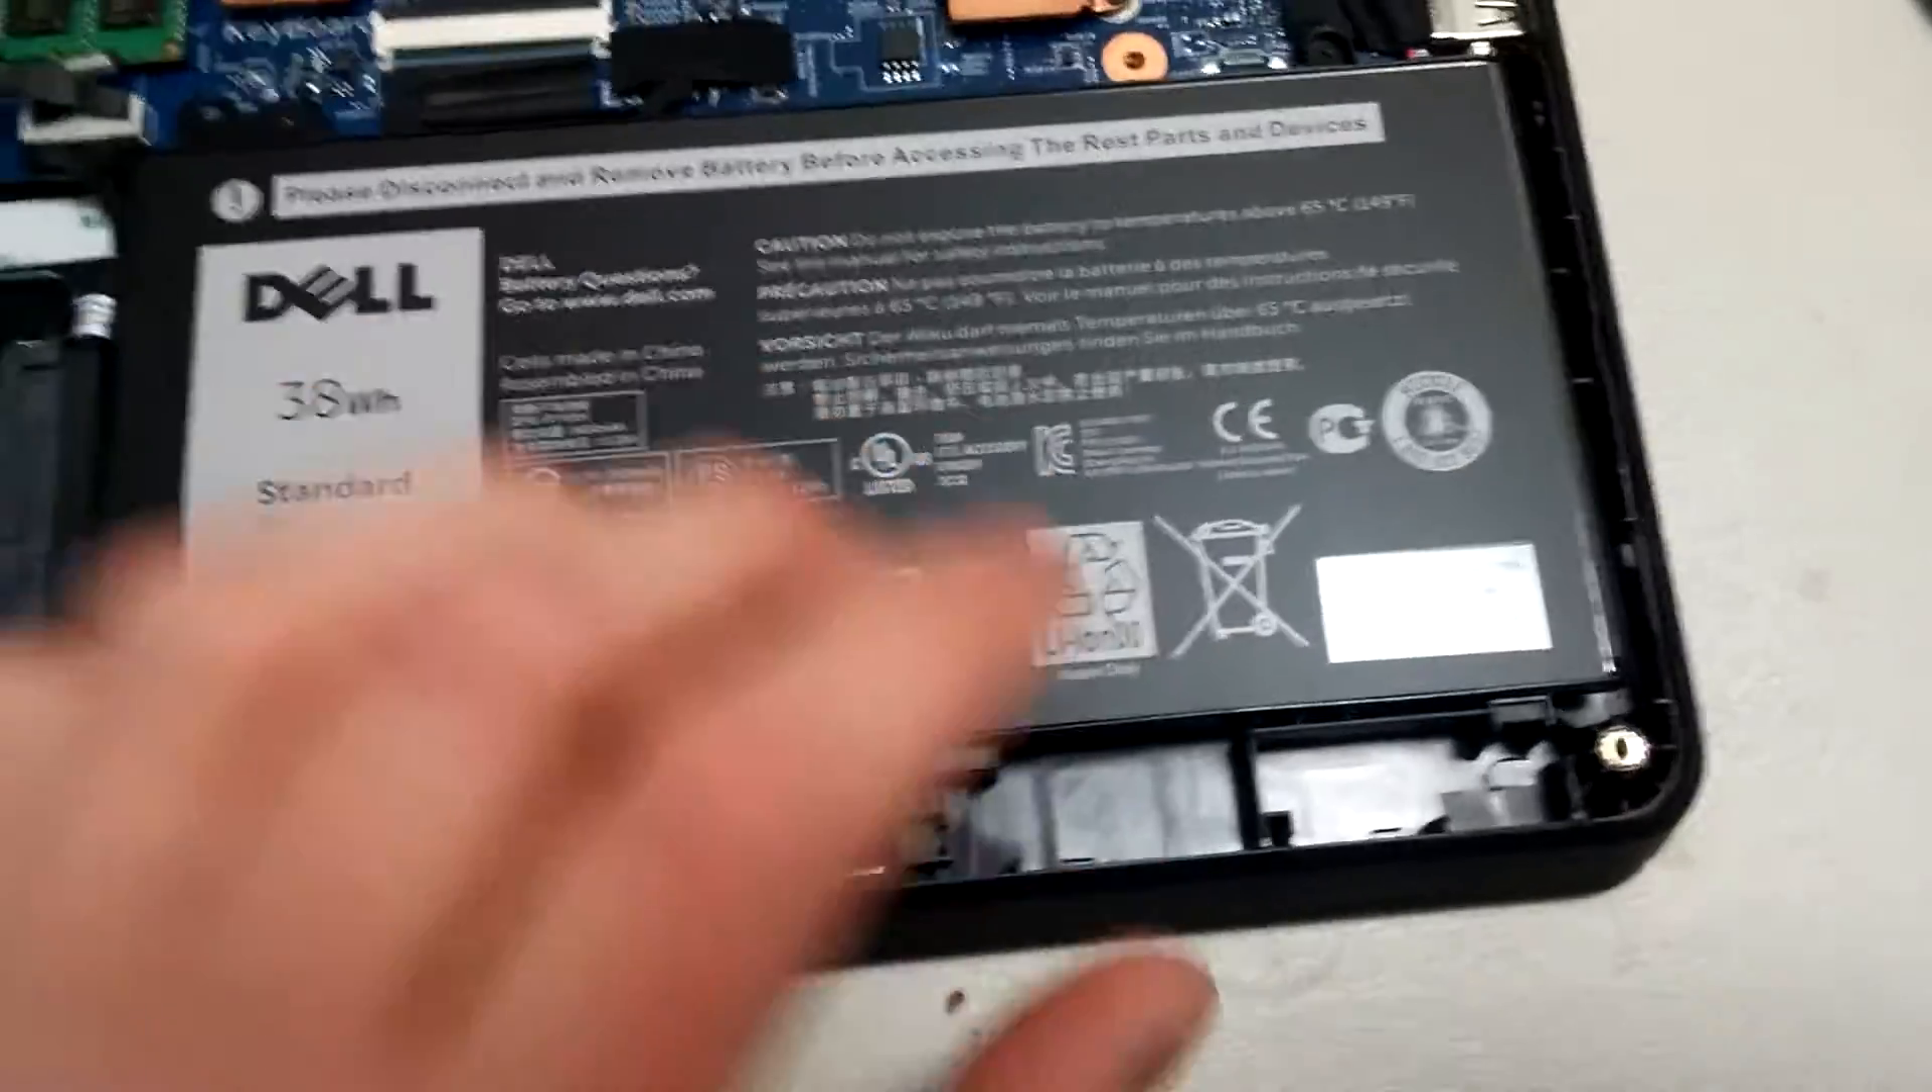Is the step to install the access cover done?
No.